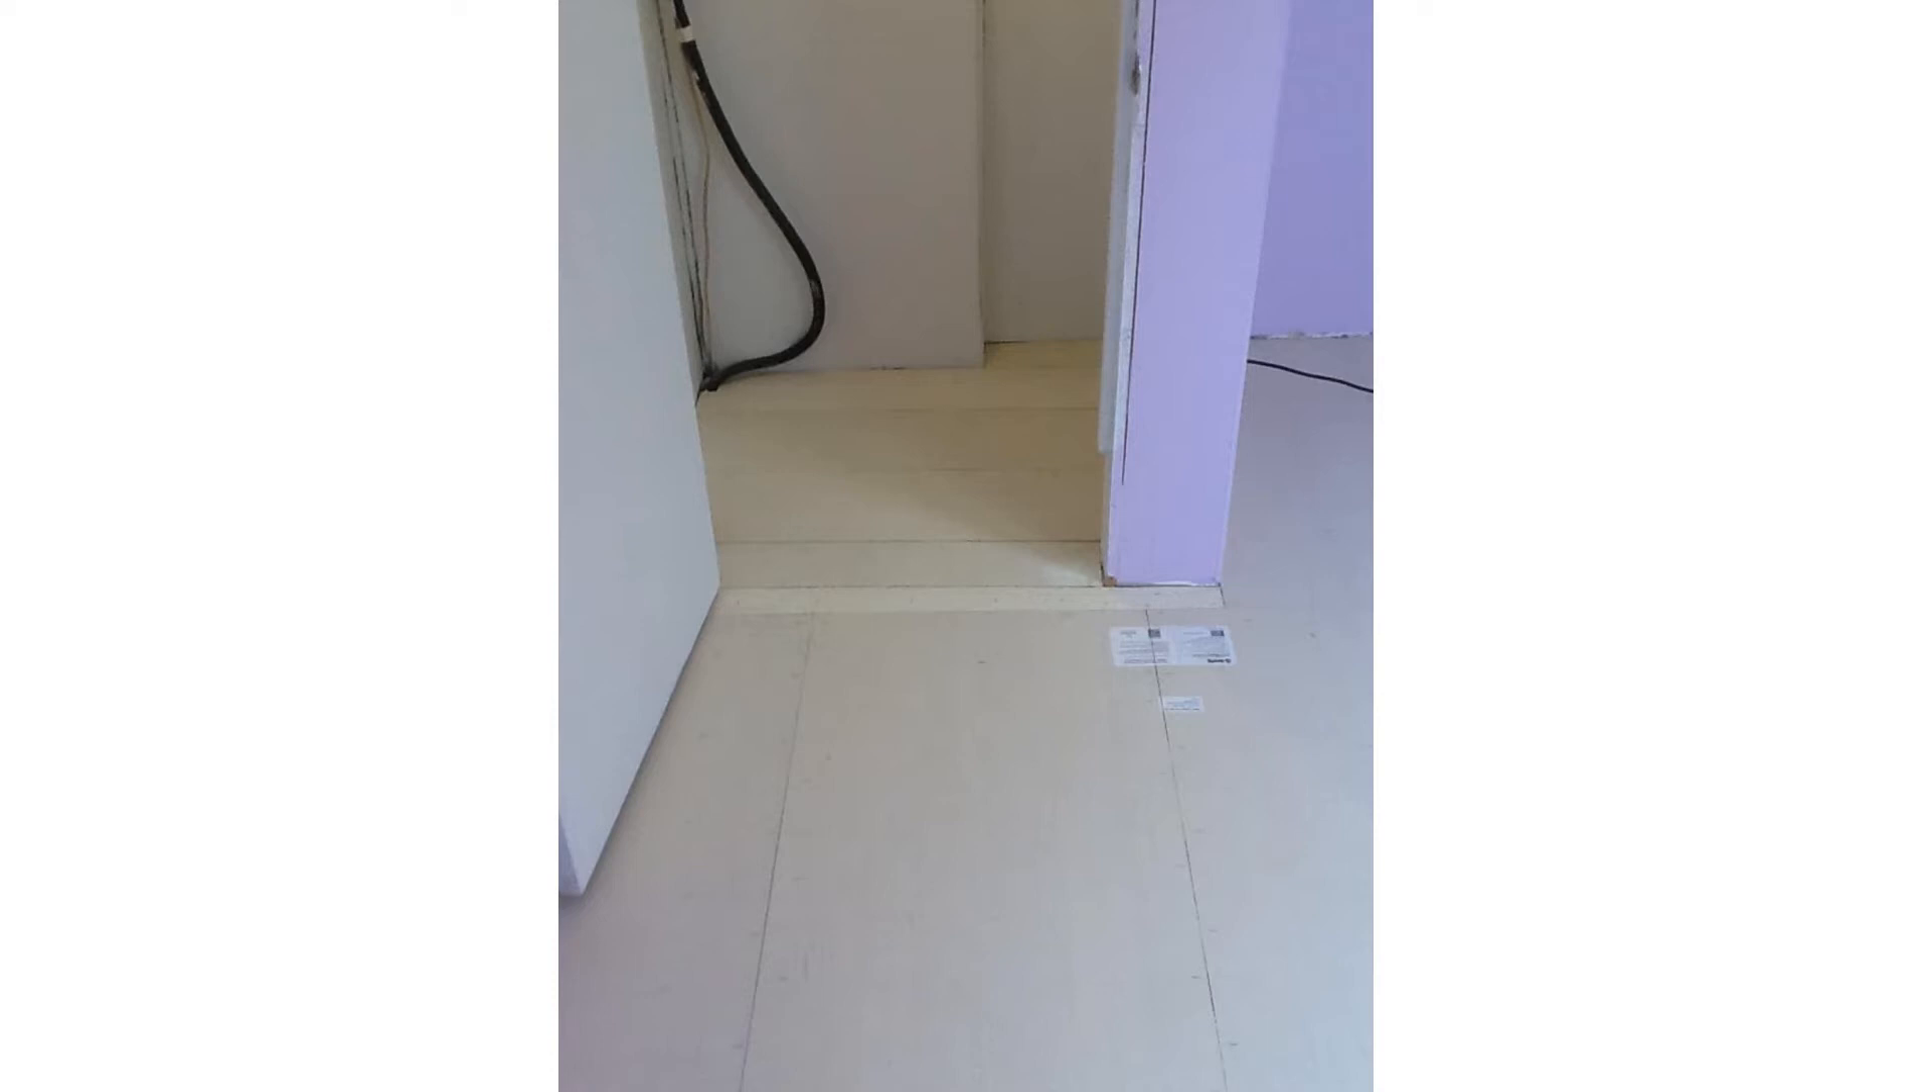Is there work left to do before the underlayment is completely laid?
No.